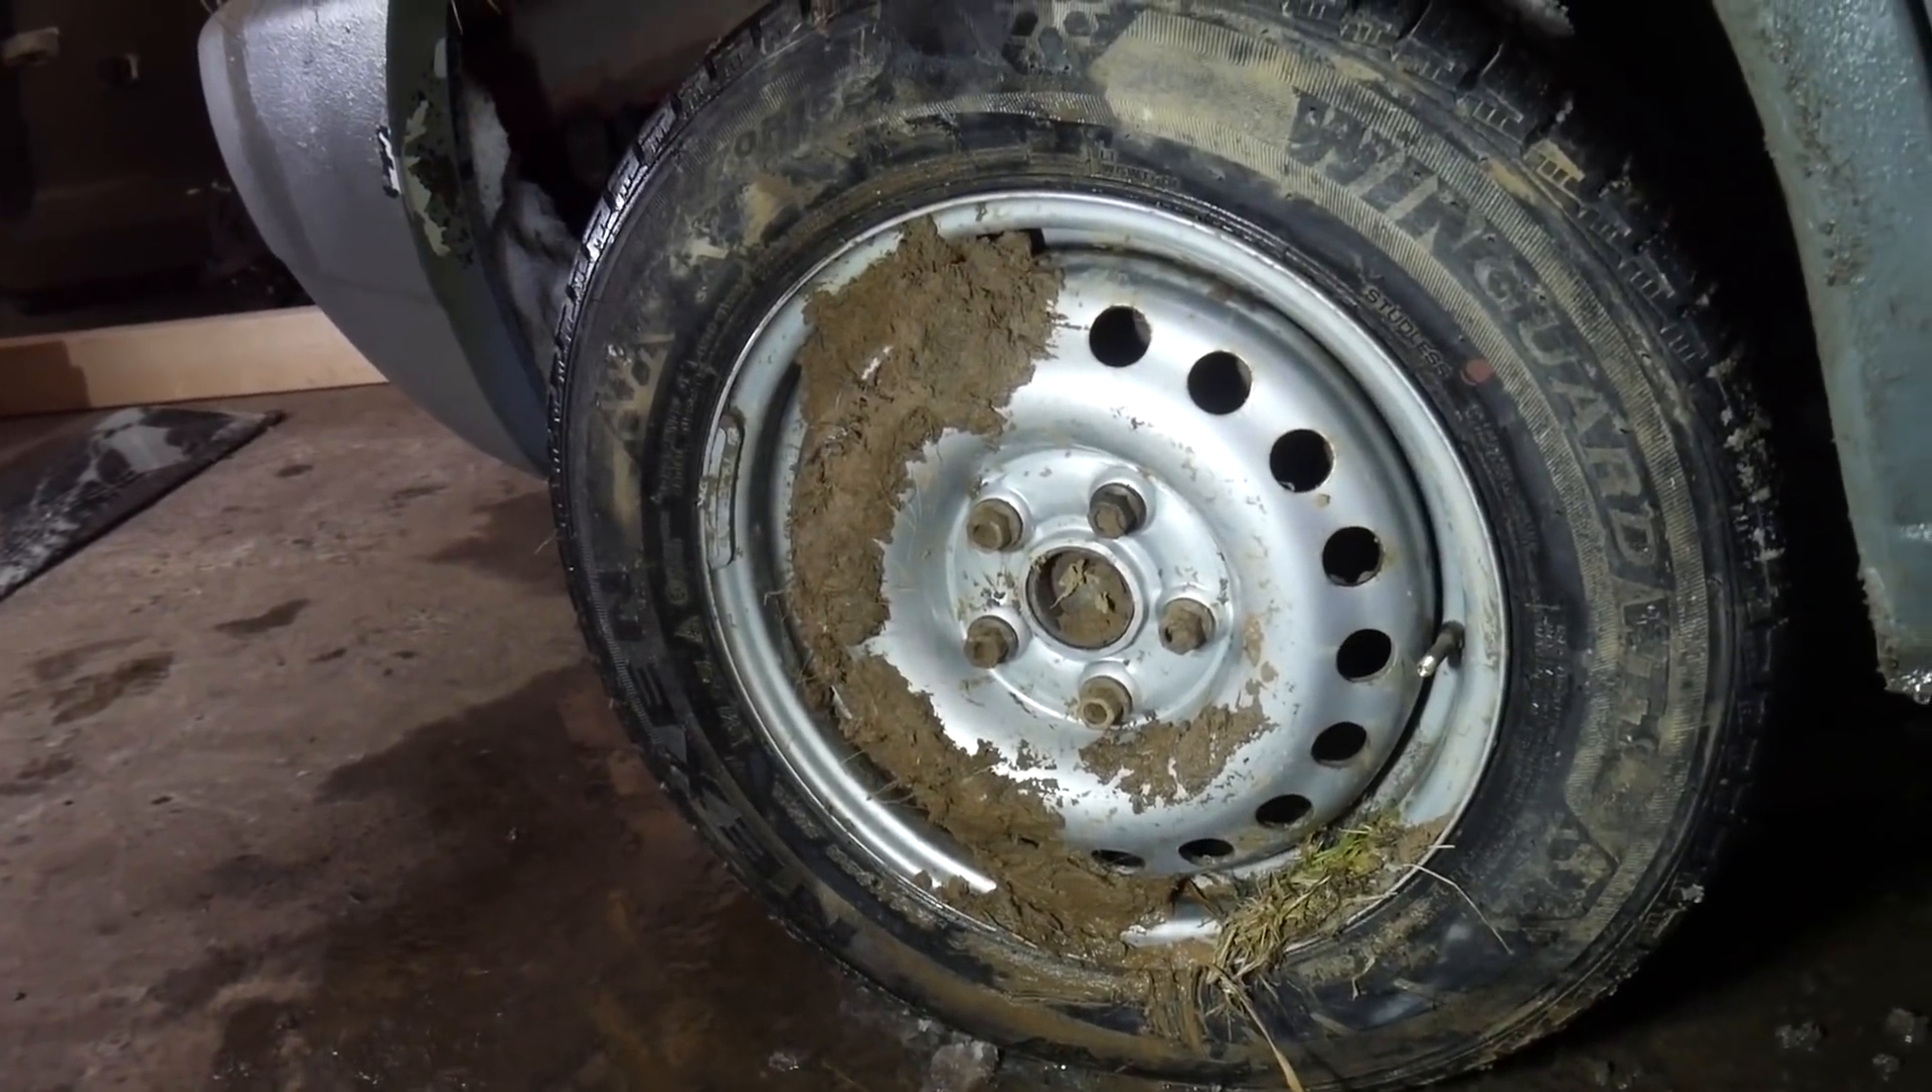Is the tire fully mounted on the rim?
Yes.